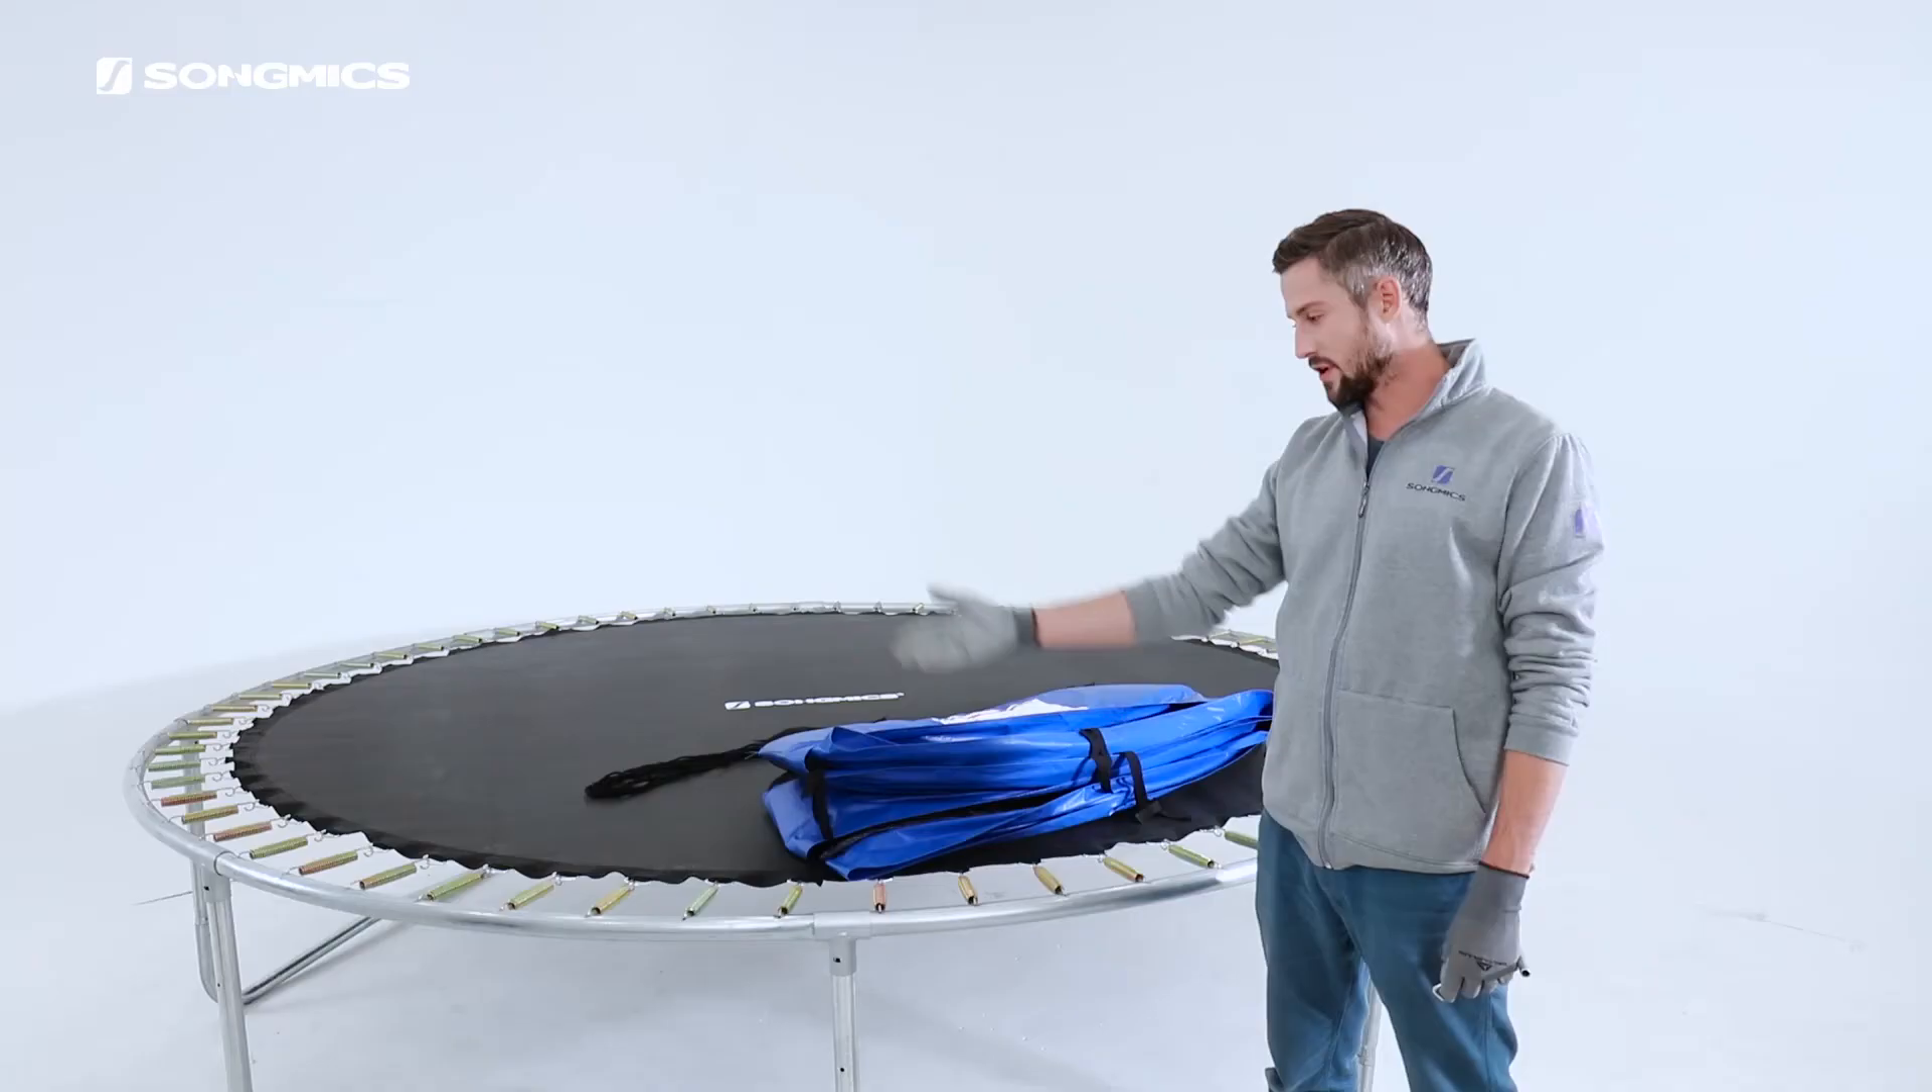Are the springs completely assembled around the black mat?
Yes.